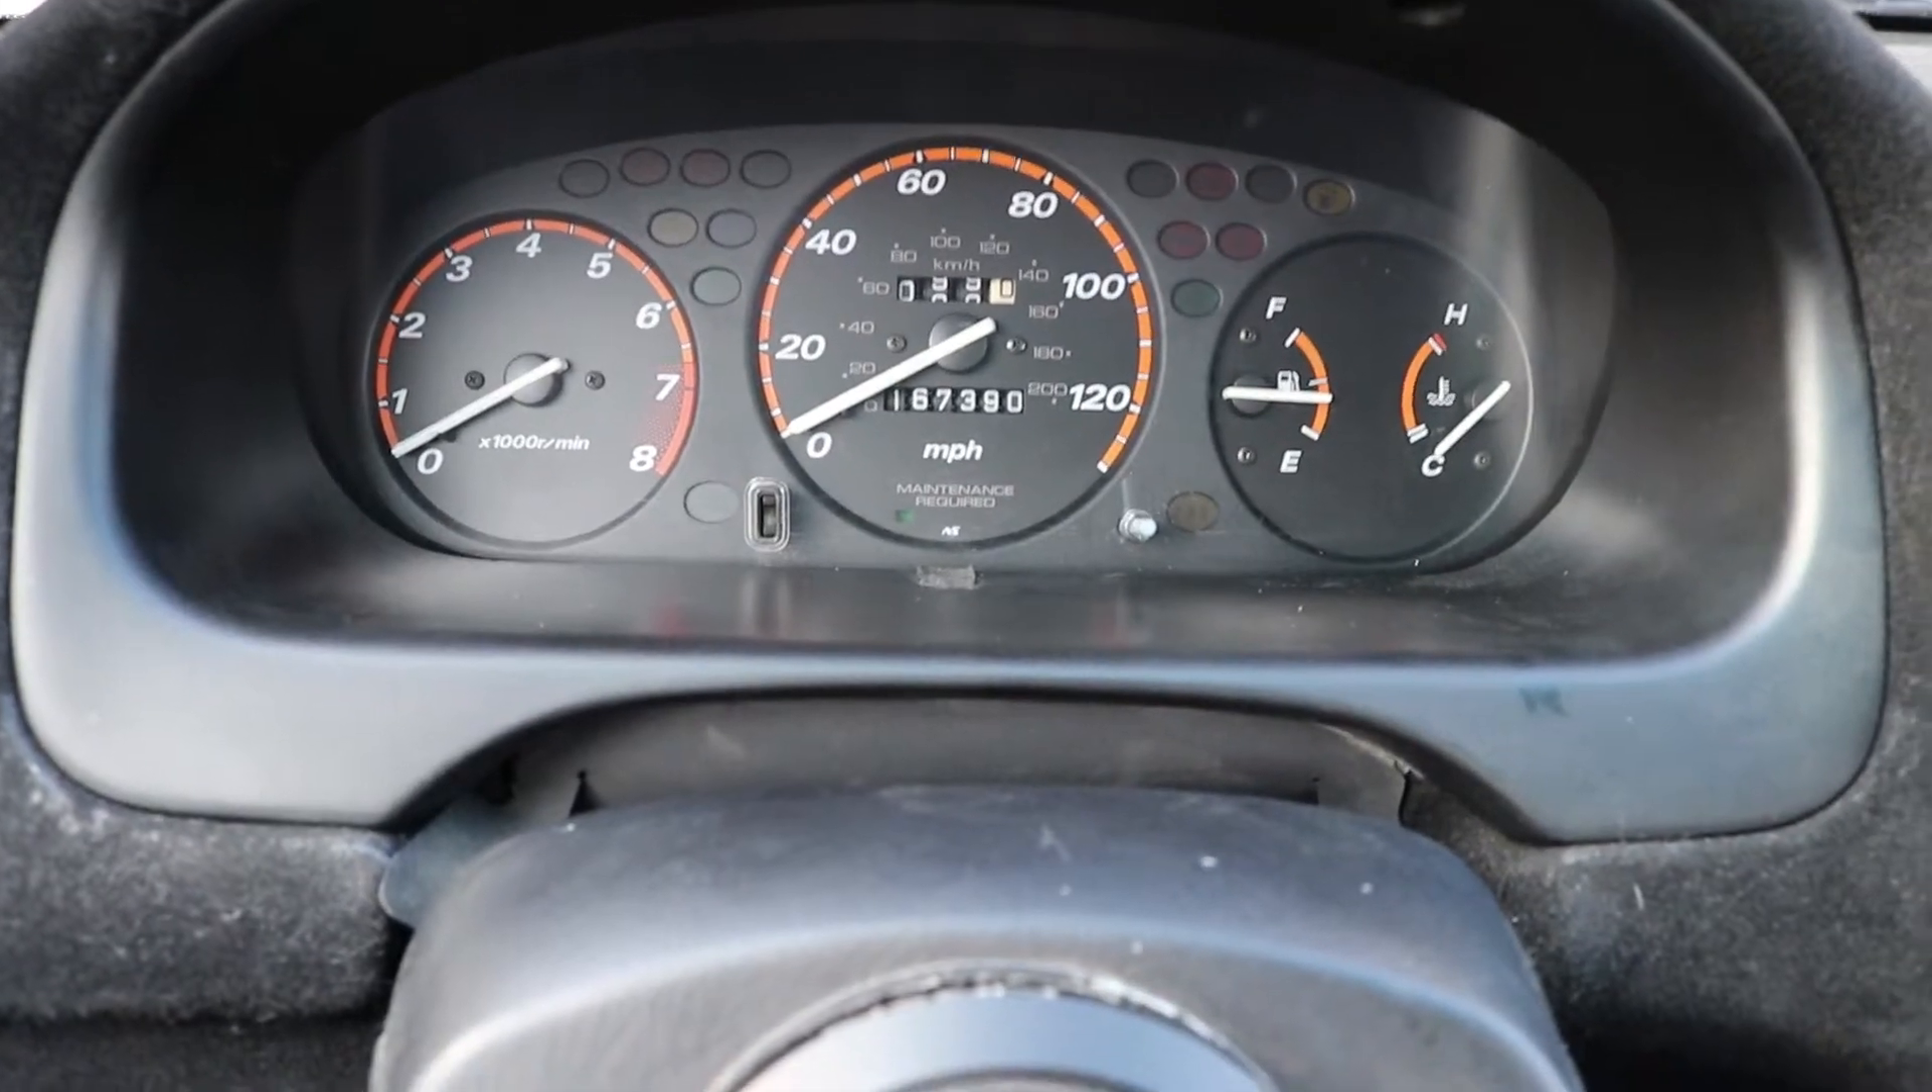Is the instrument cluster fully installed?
Yes.